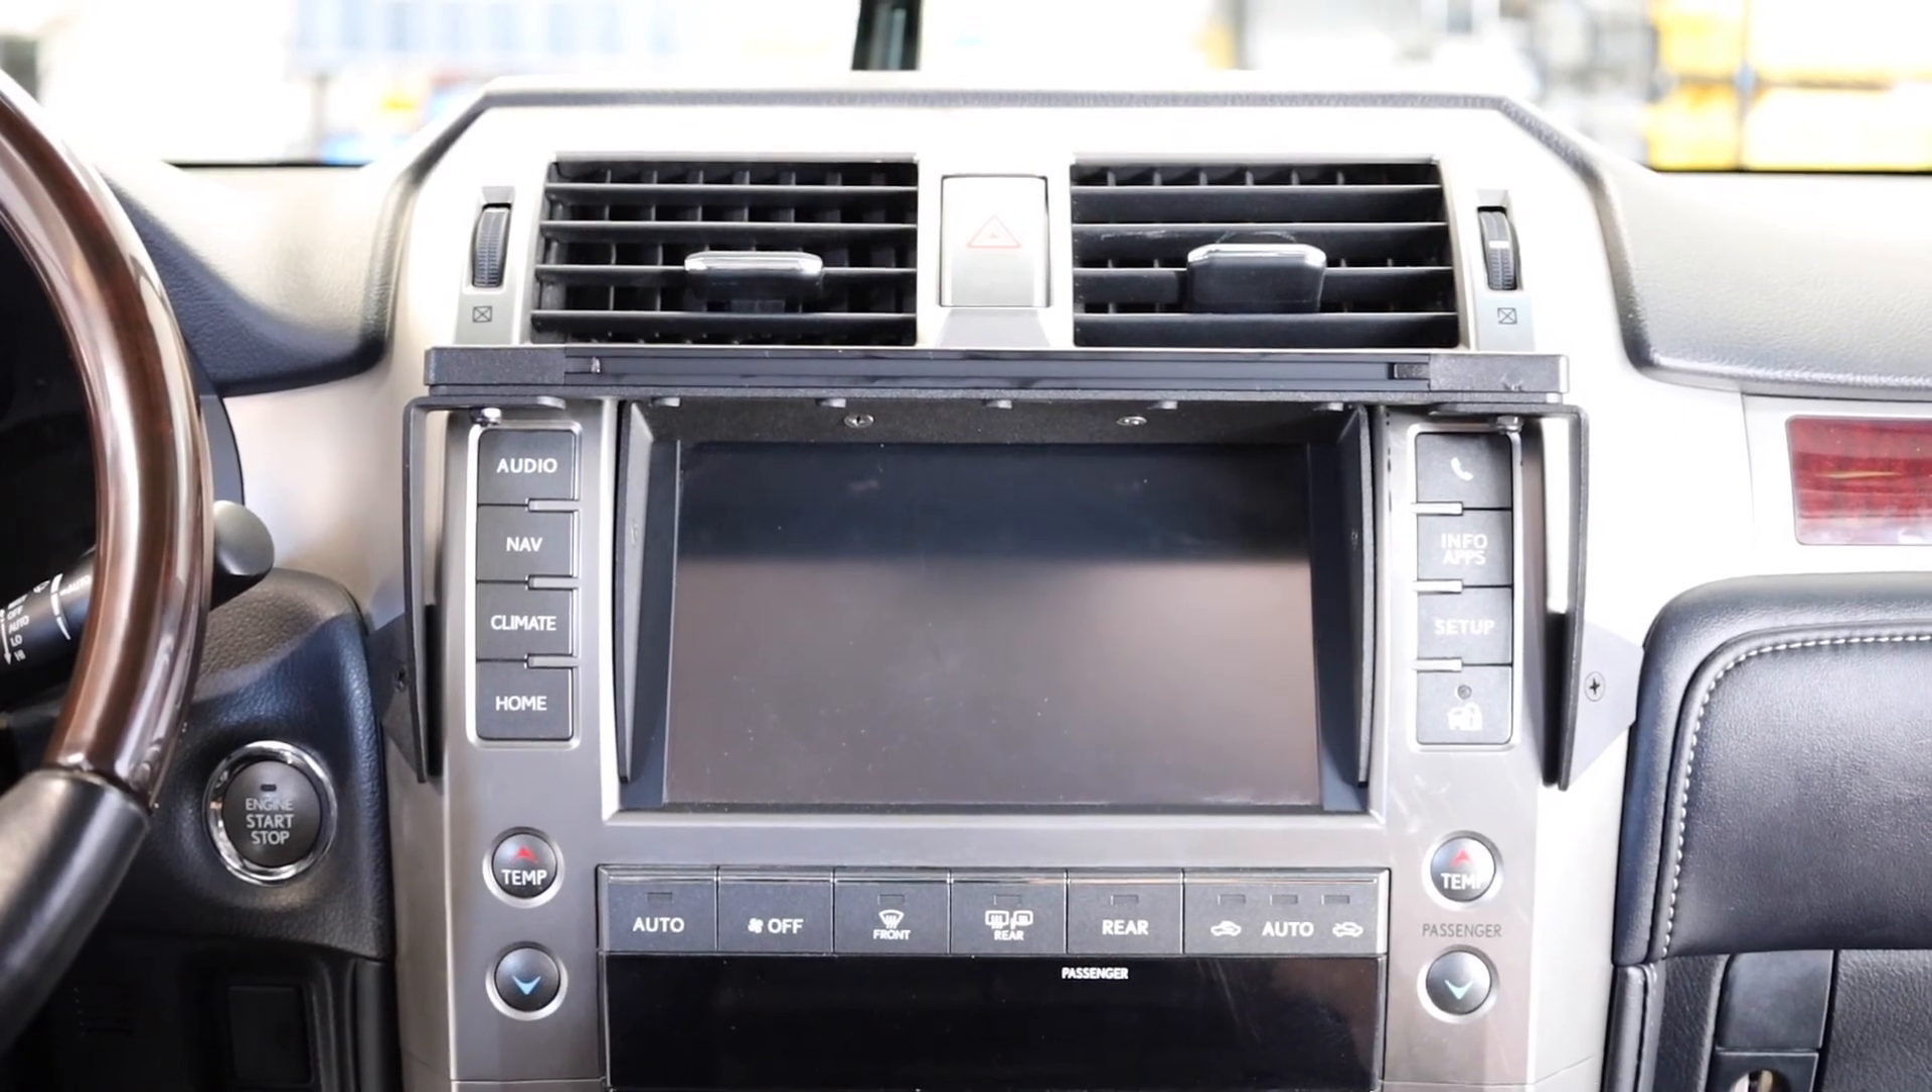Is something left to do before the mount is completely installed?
No.